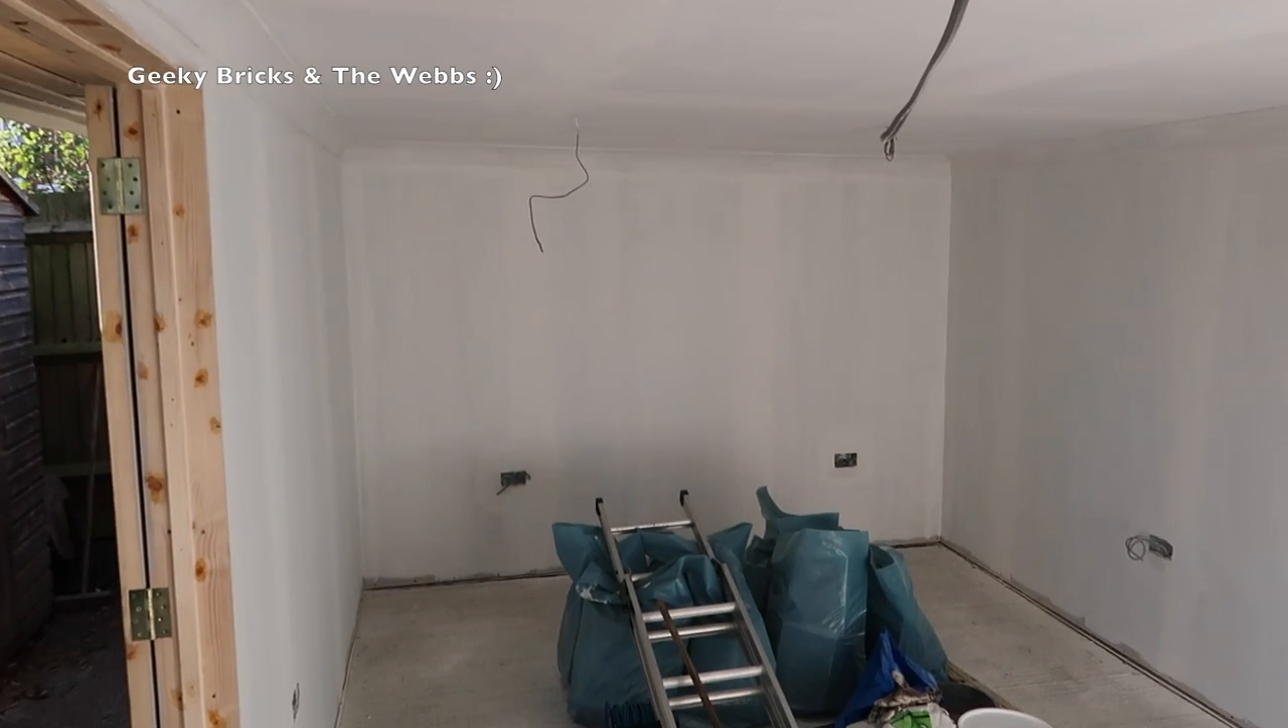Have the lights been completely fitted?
No.